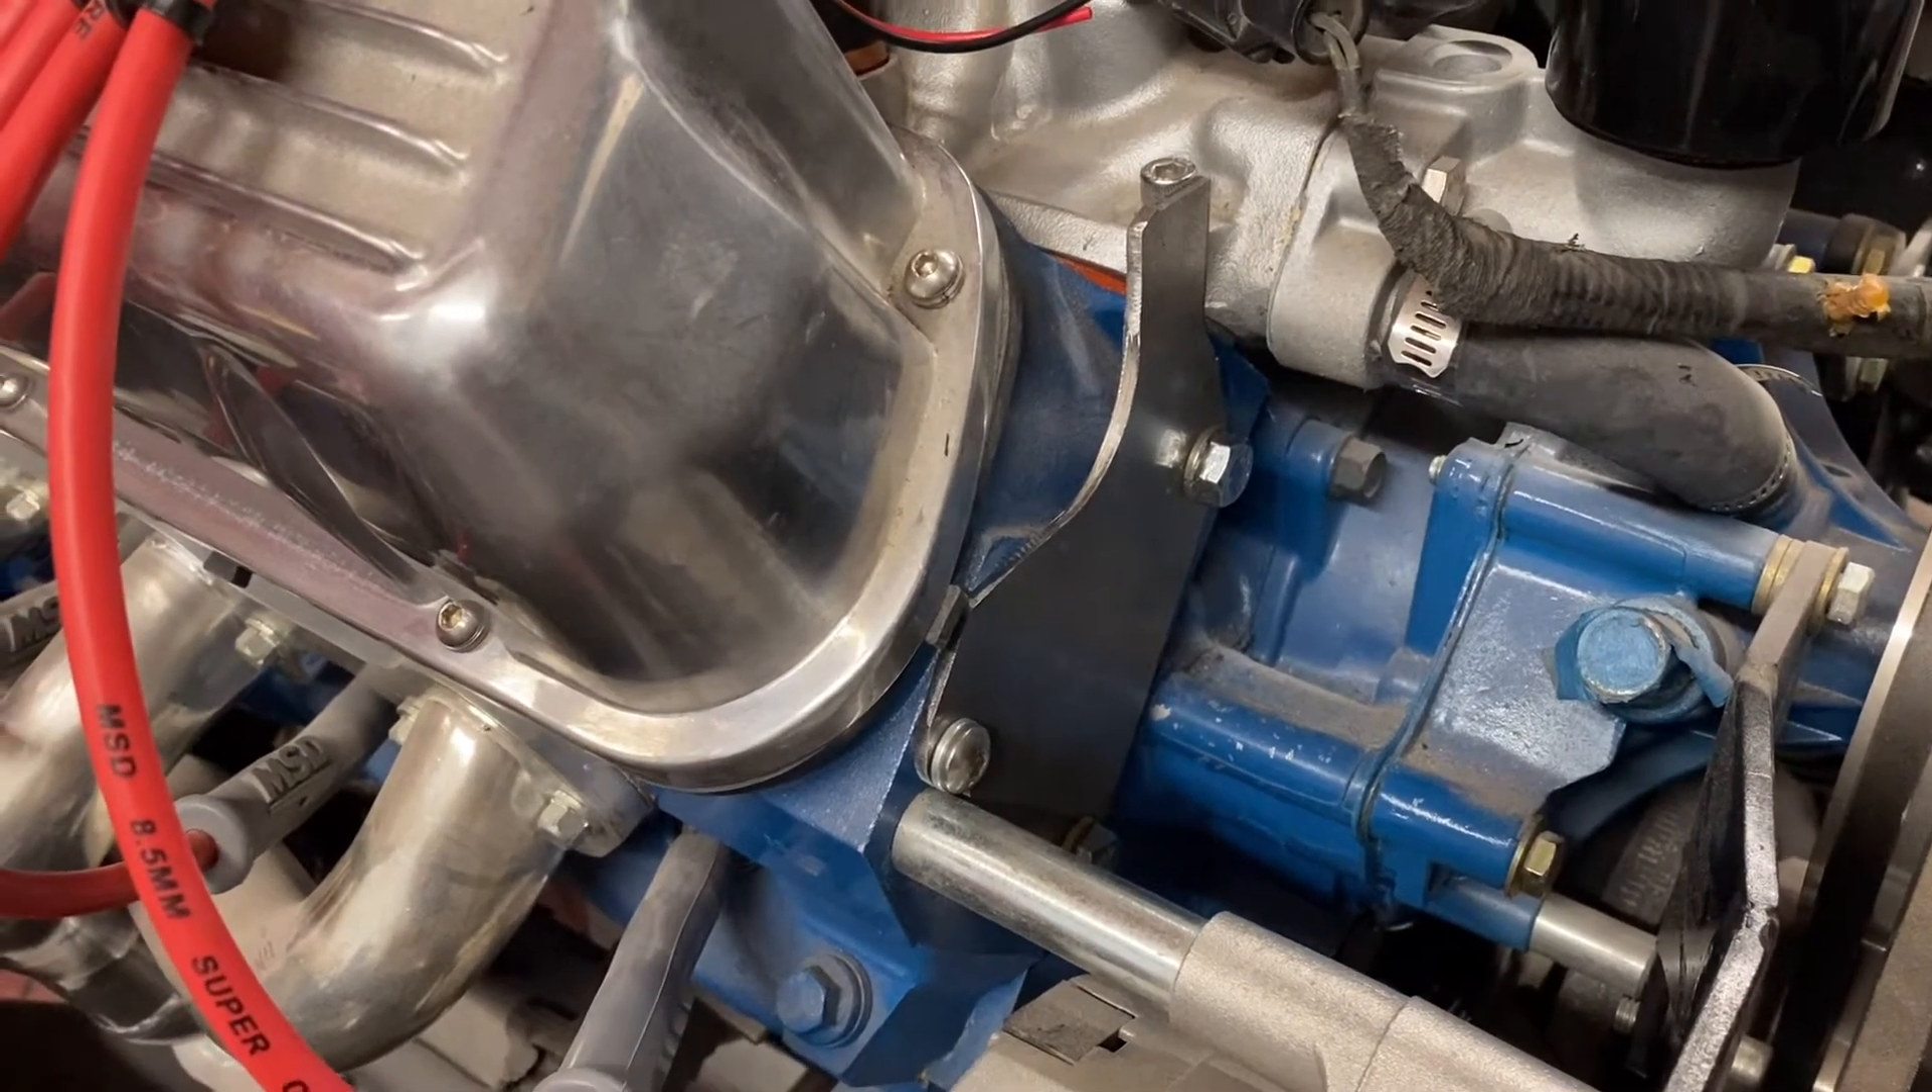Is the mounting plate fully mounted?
Yes.